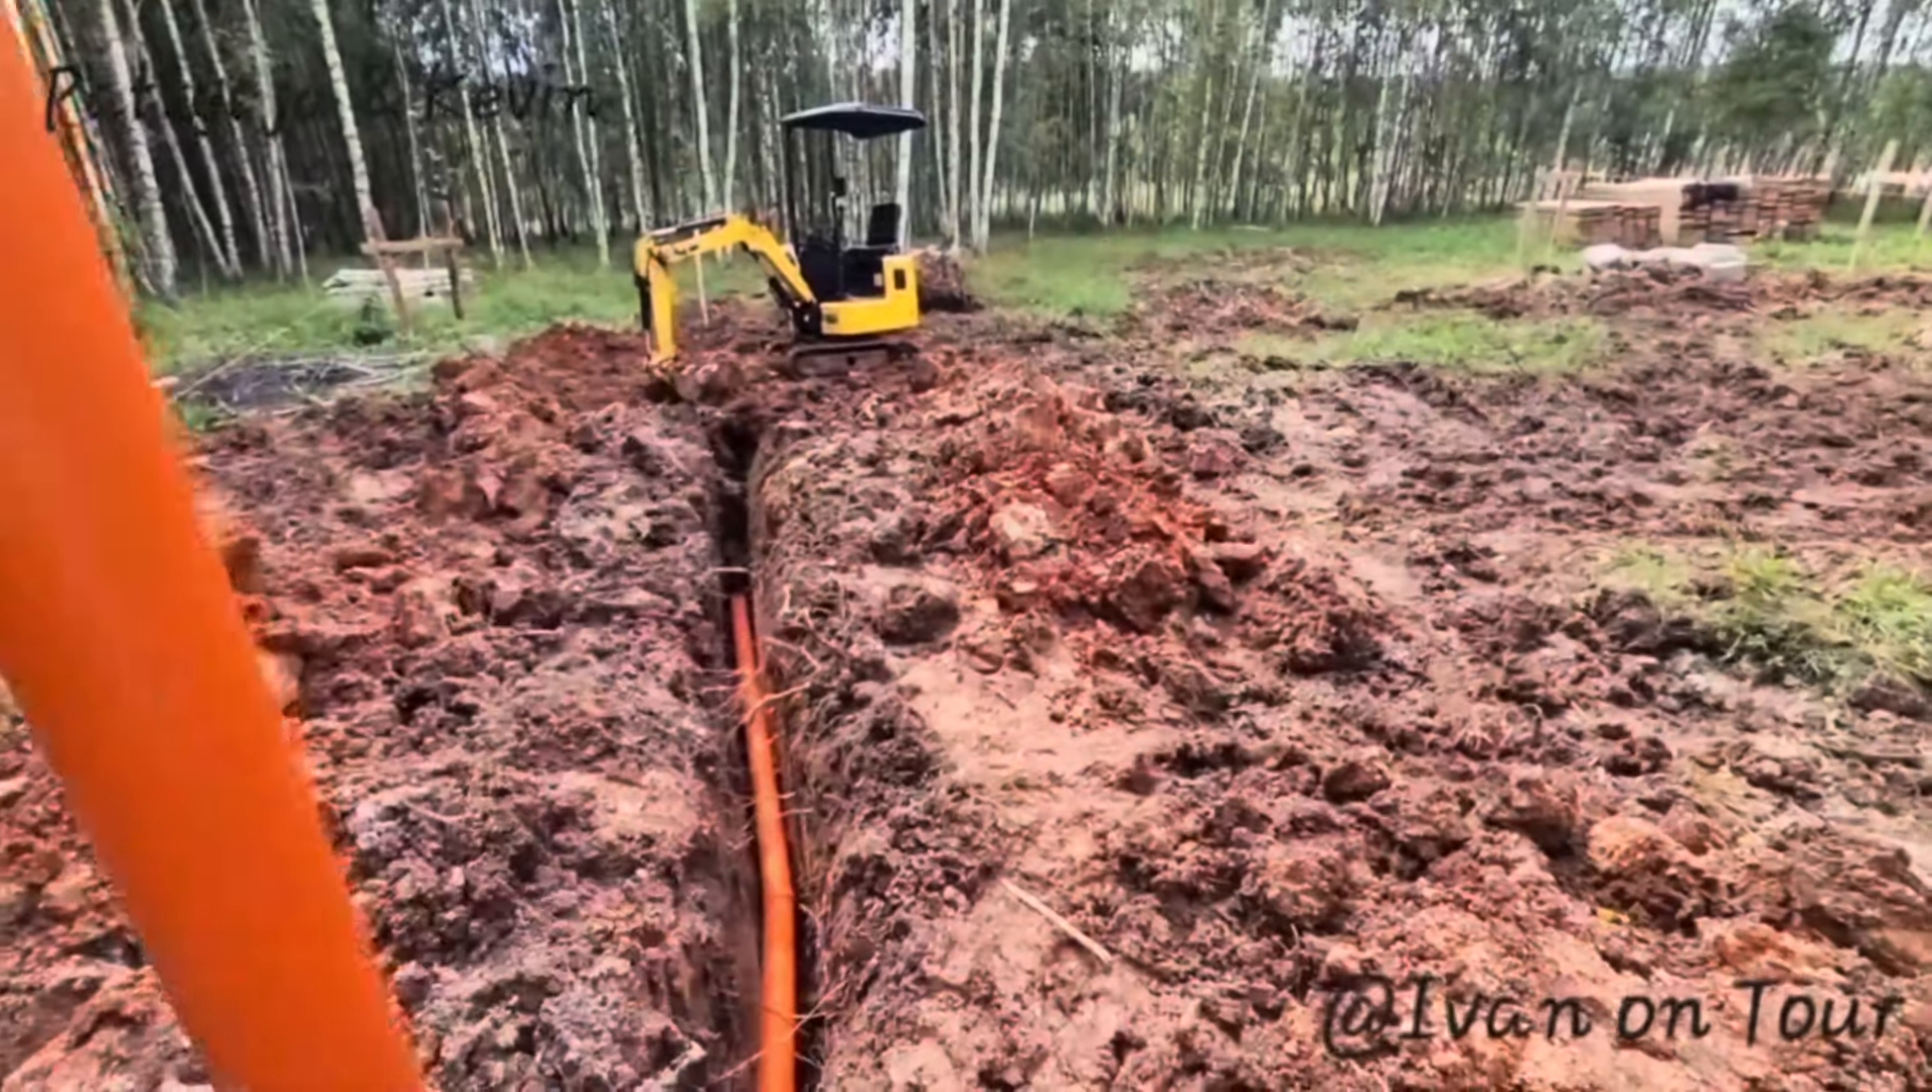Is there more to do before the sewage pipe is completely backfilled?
Yes.